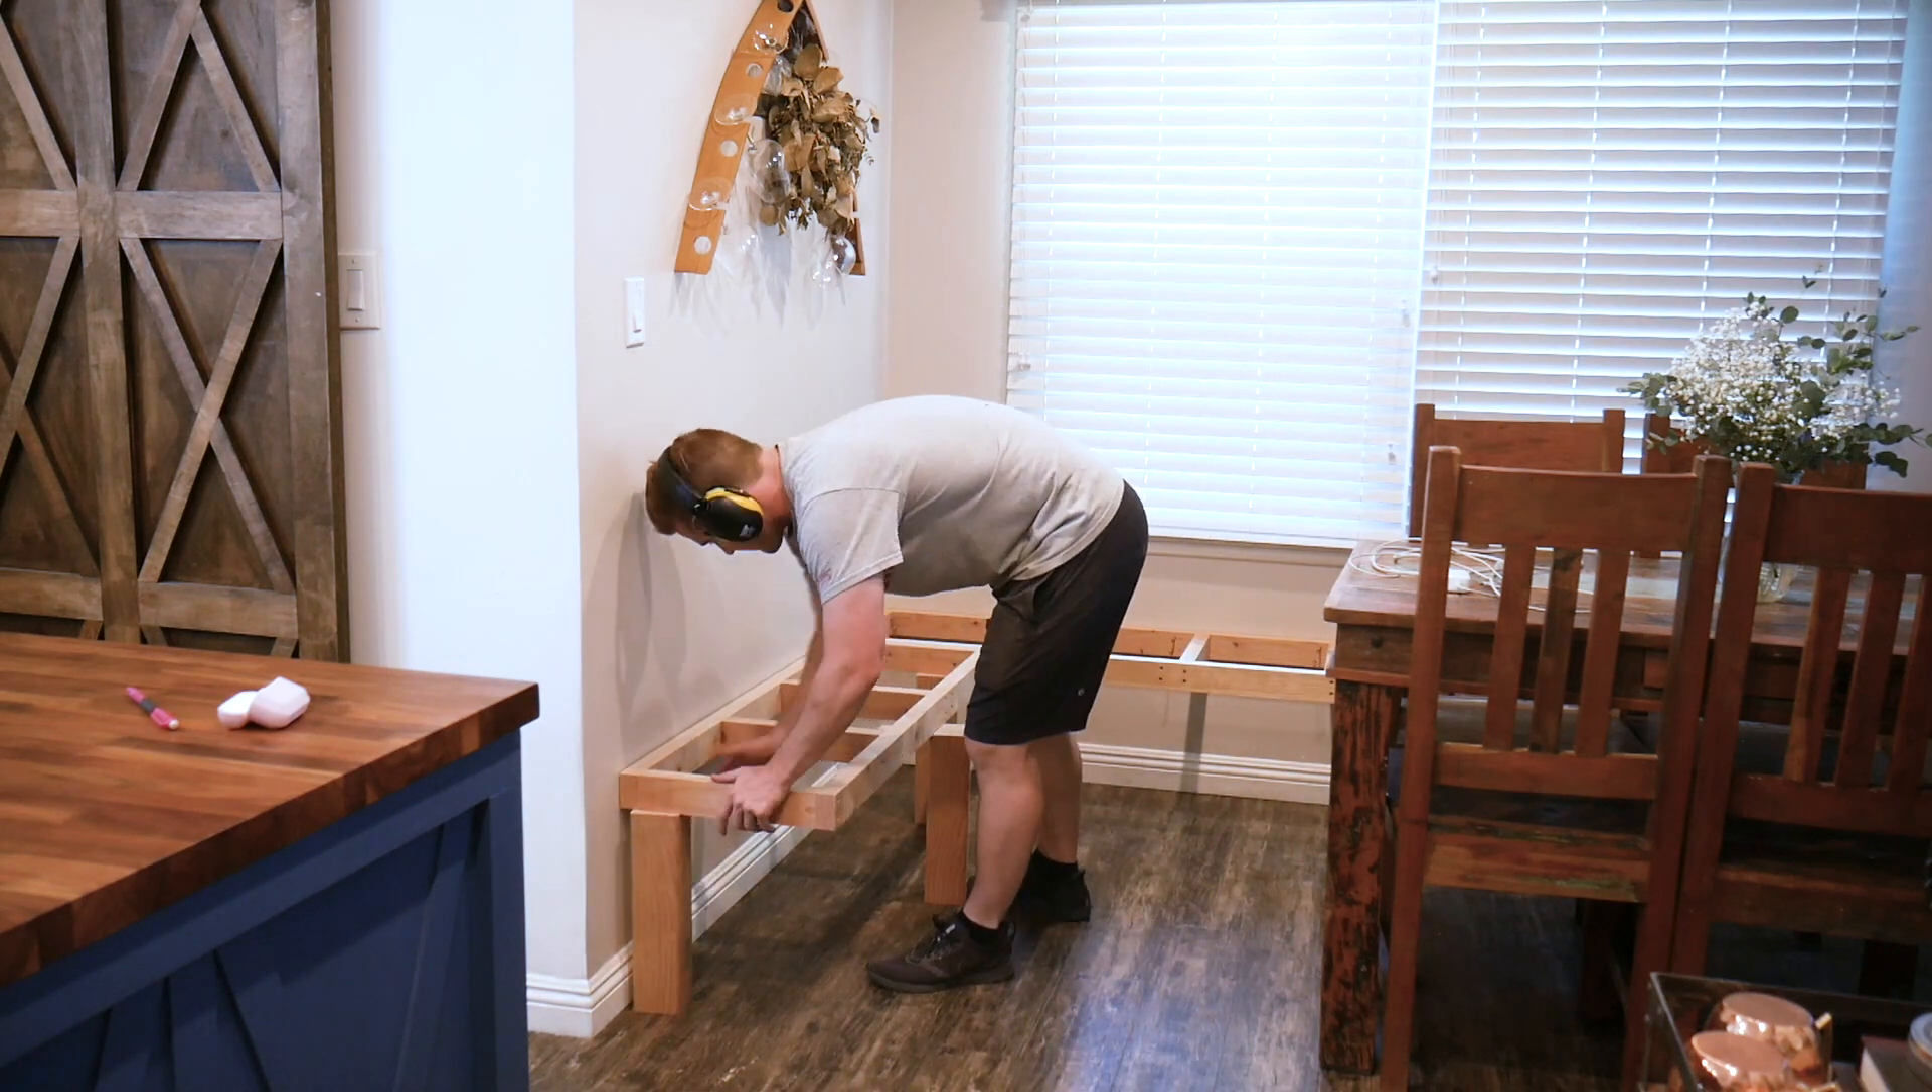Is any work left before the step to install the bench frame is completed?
Yes.